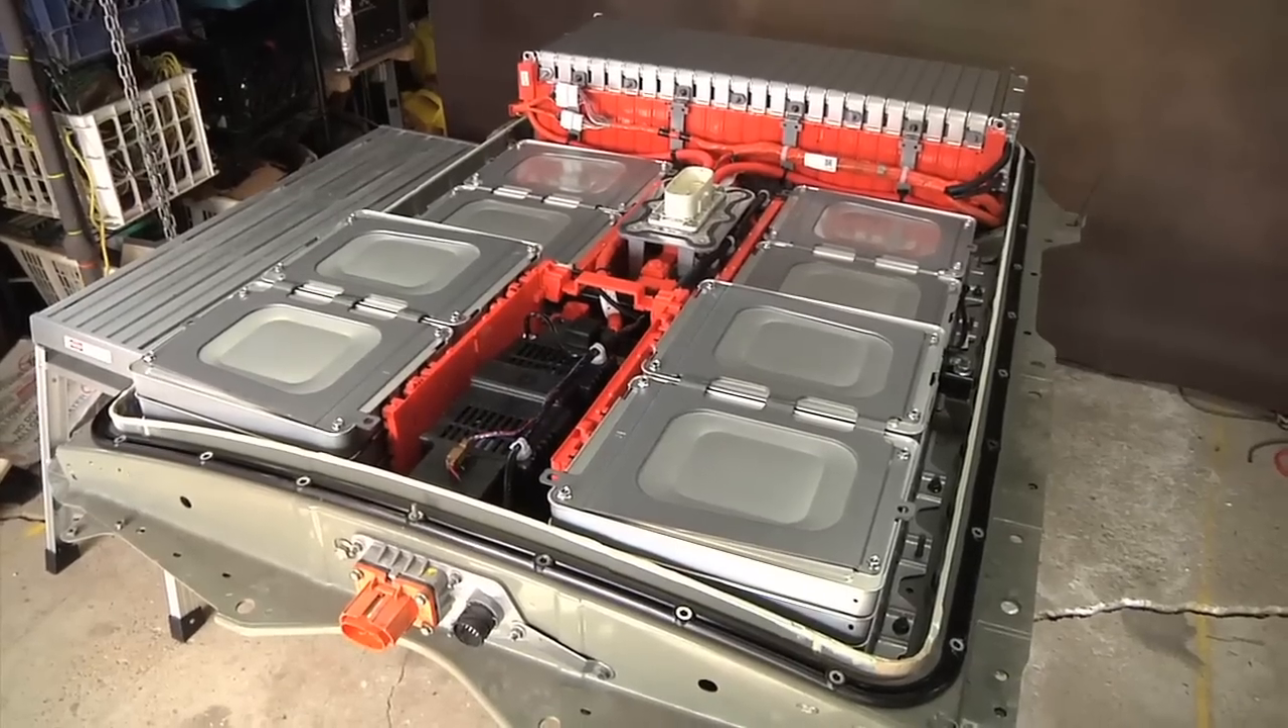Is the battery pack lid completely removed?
Yes.